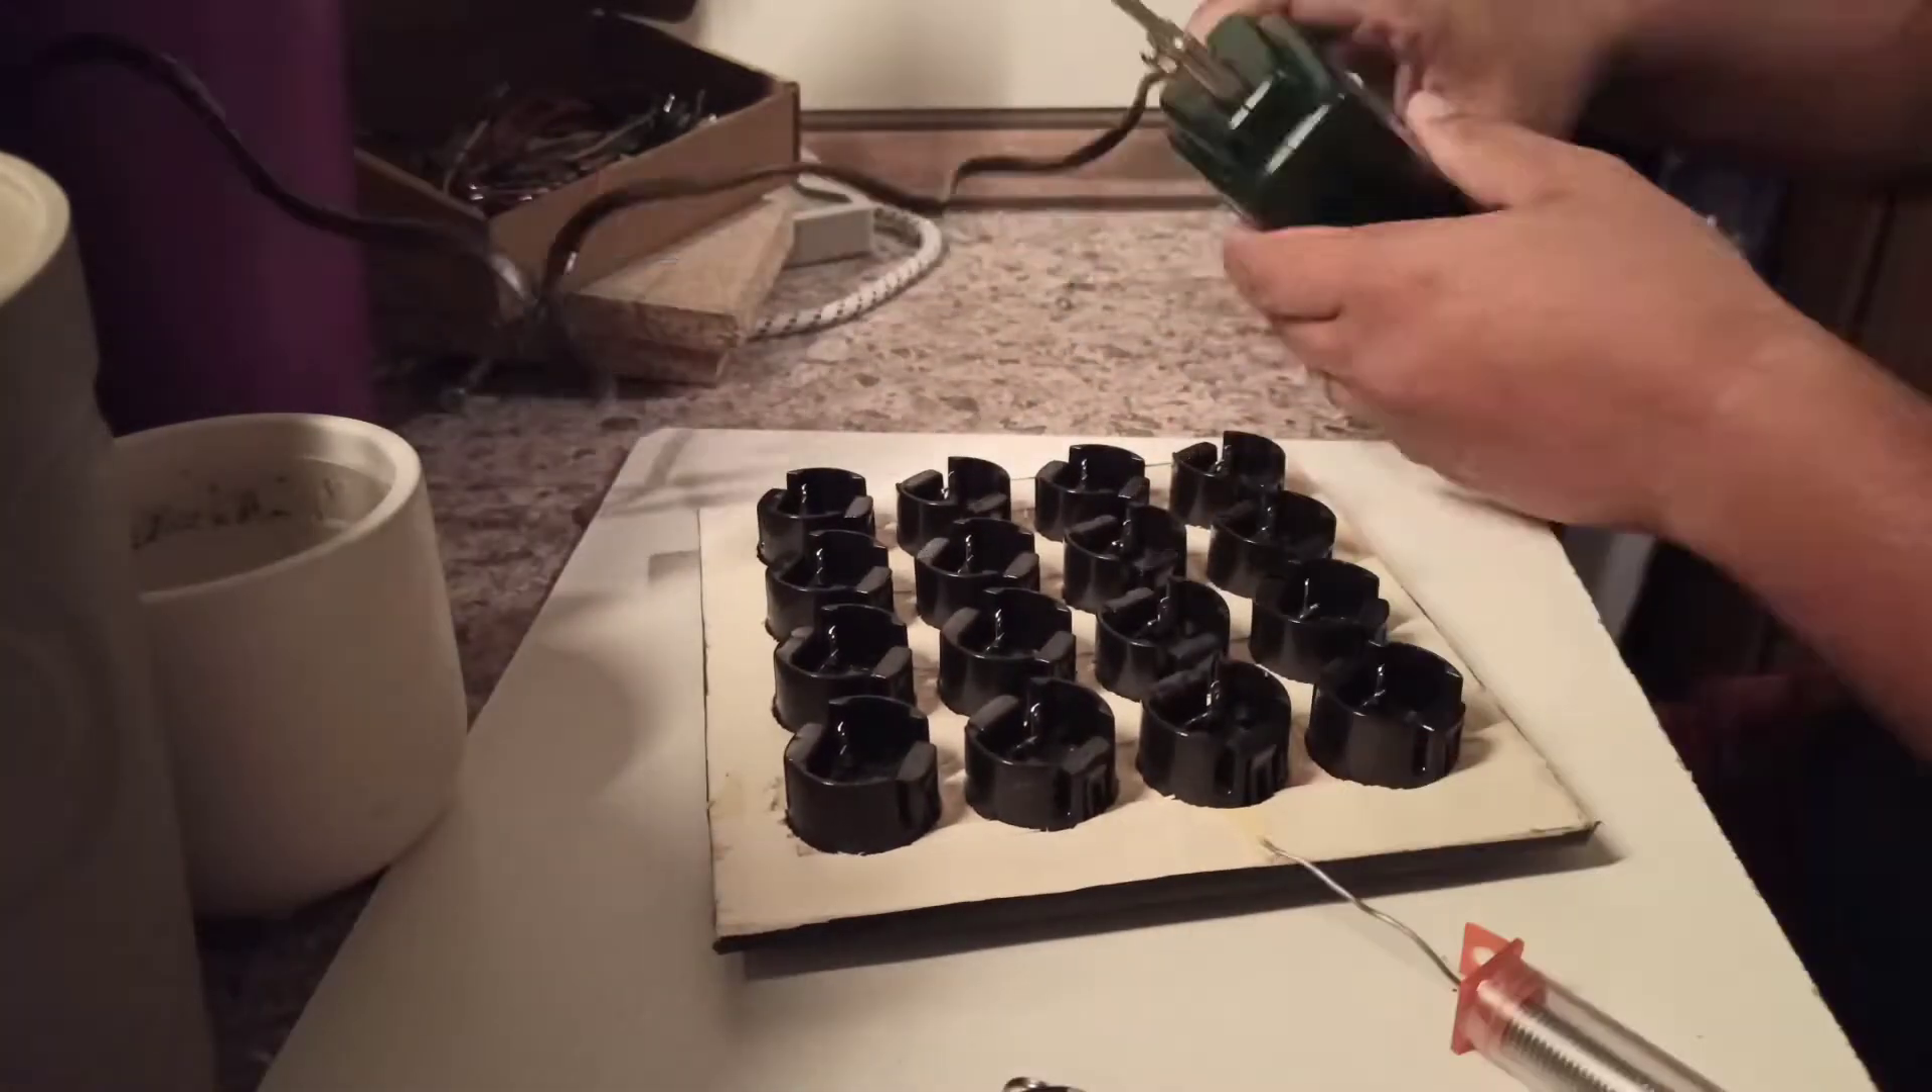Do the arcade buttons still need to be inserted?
No.